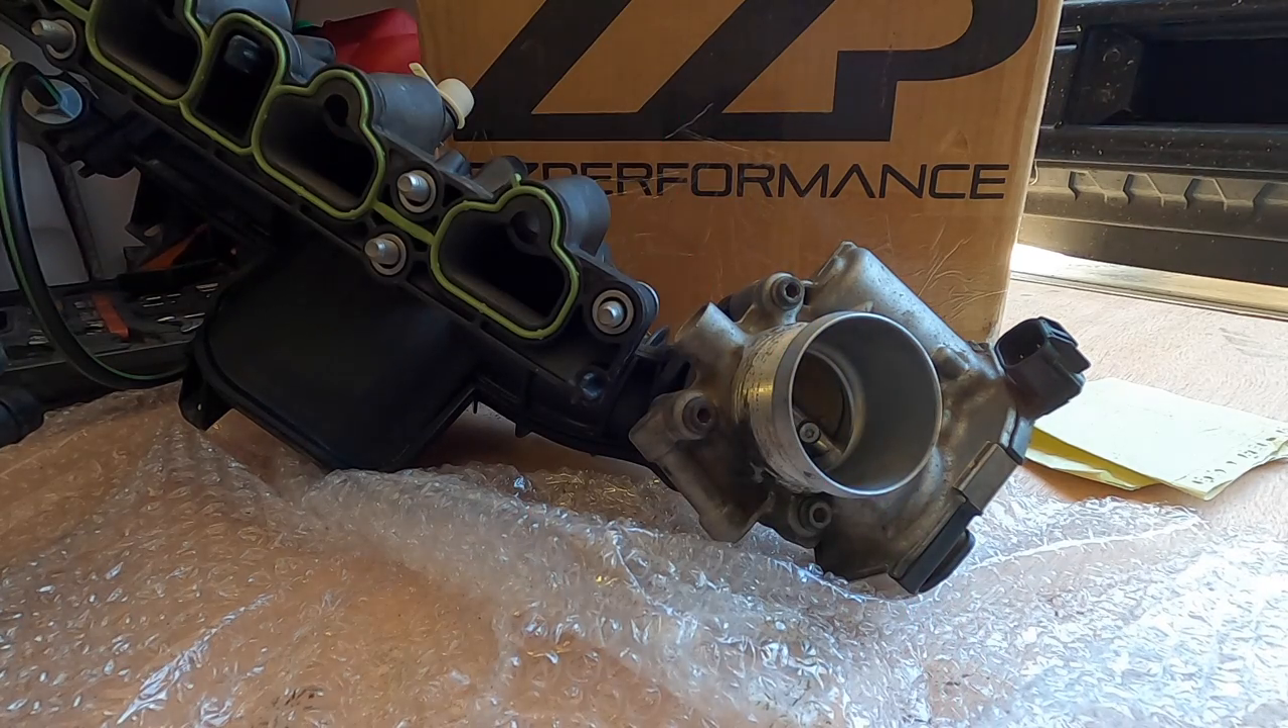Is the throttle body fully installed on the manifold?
Yes.